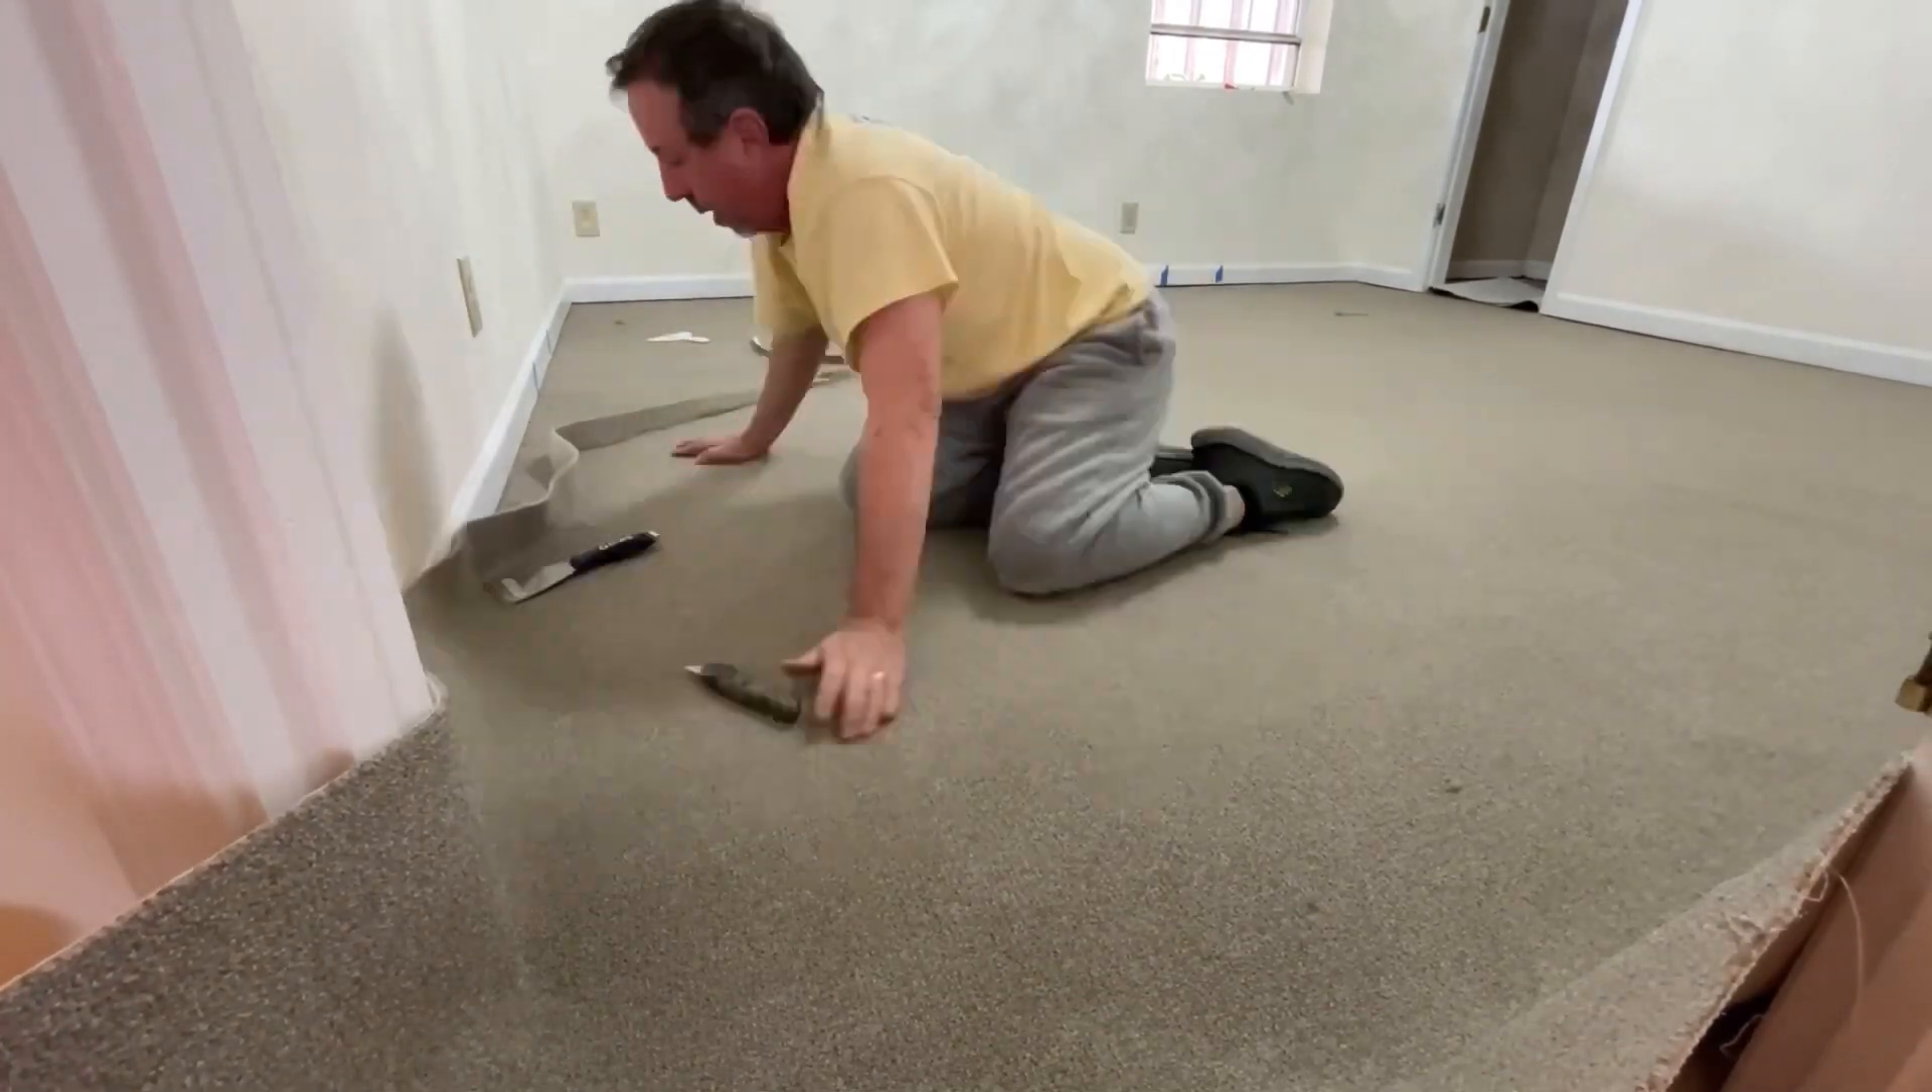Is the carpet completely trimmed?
No.